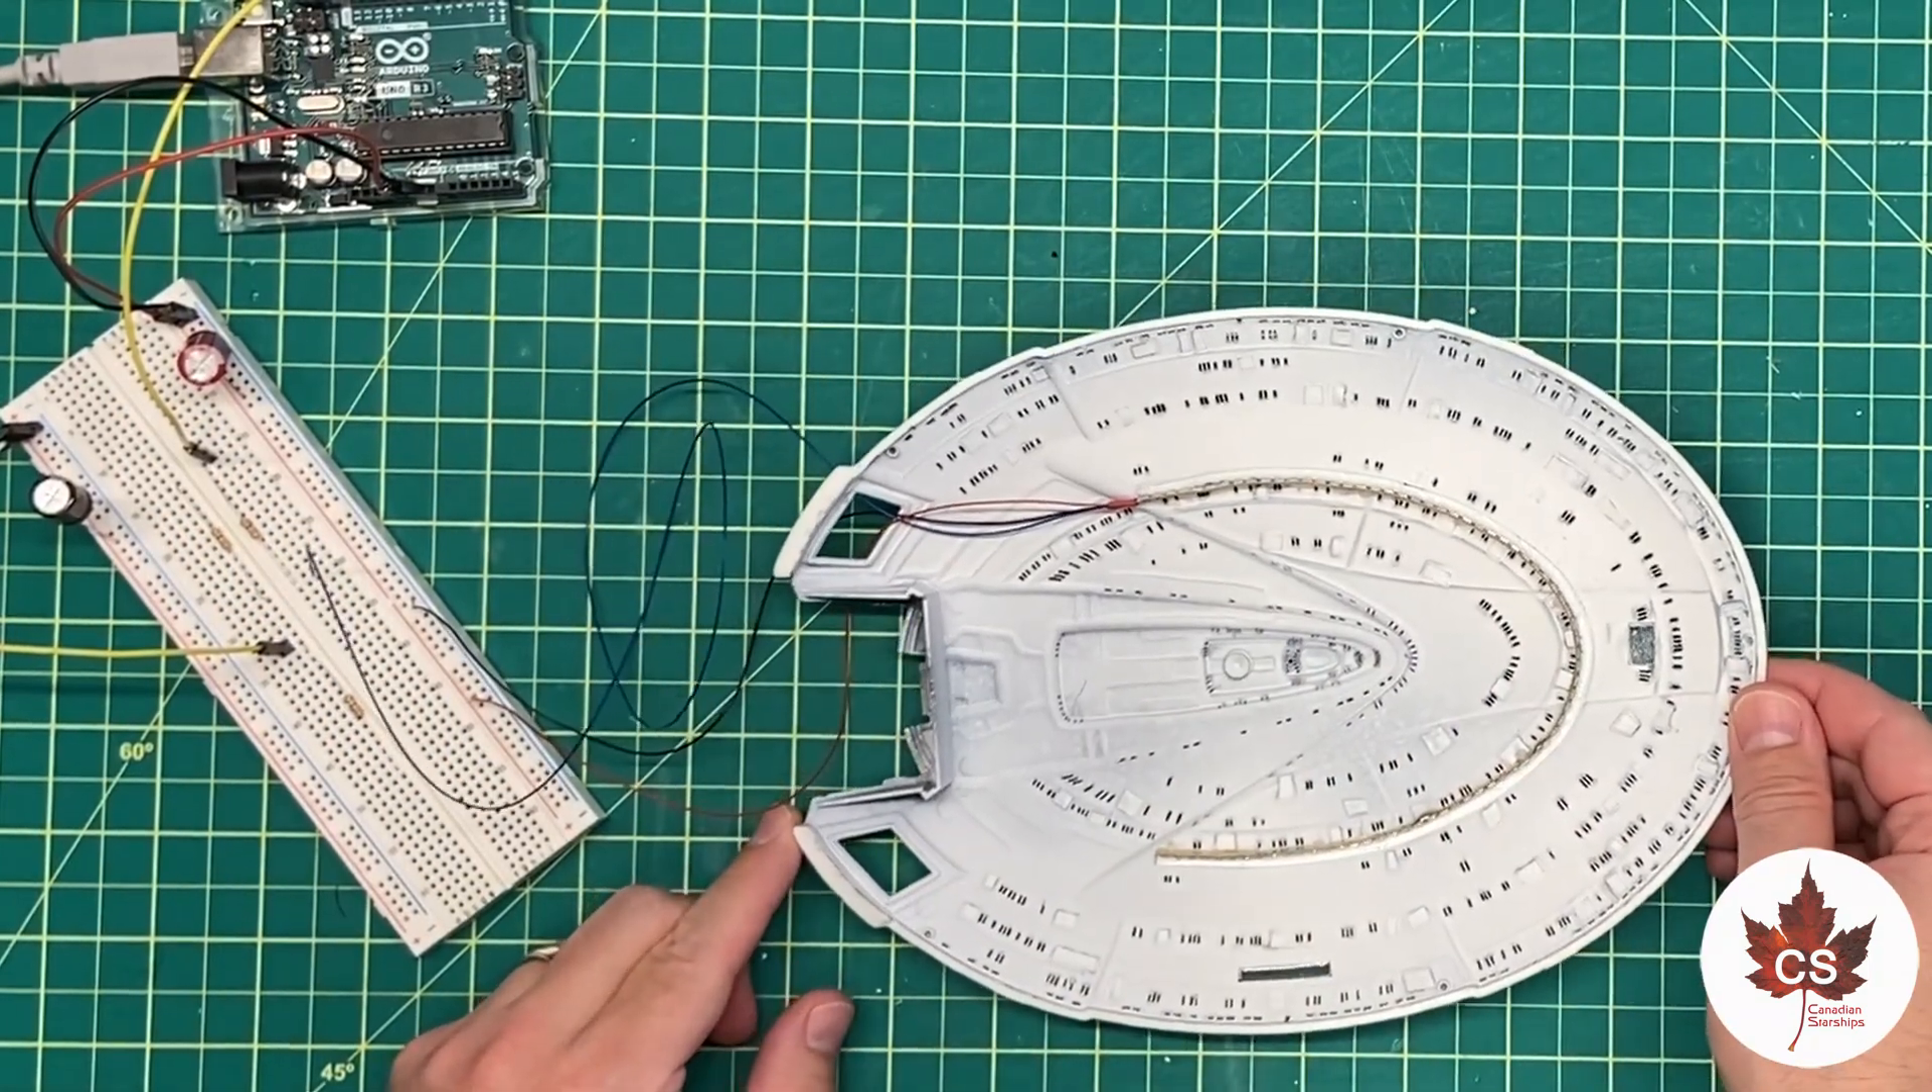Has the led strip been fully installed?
Yes.